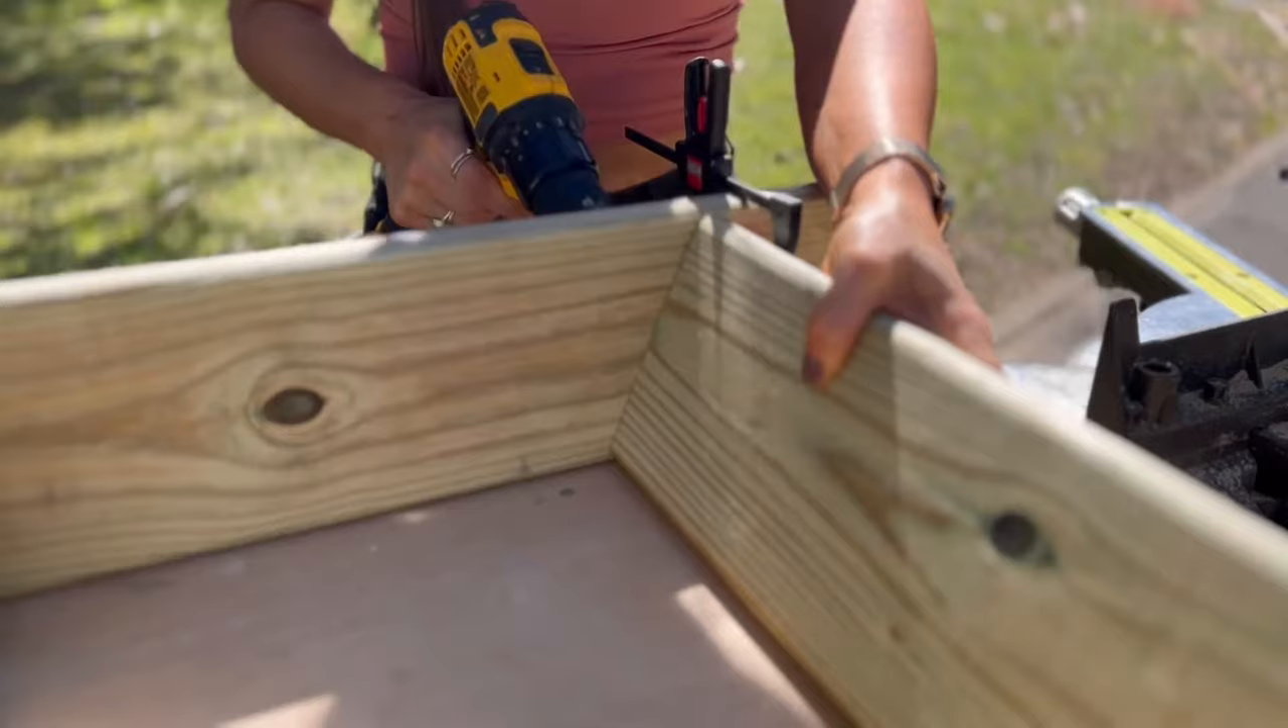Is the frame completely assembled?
No.